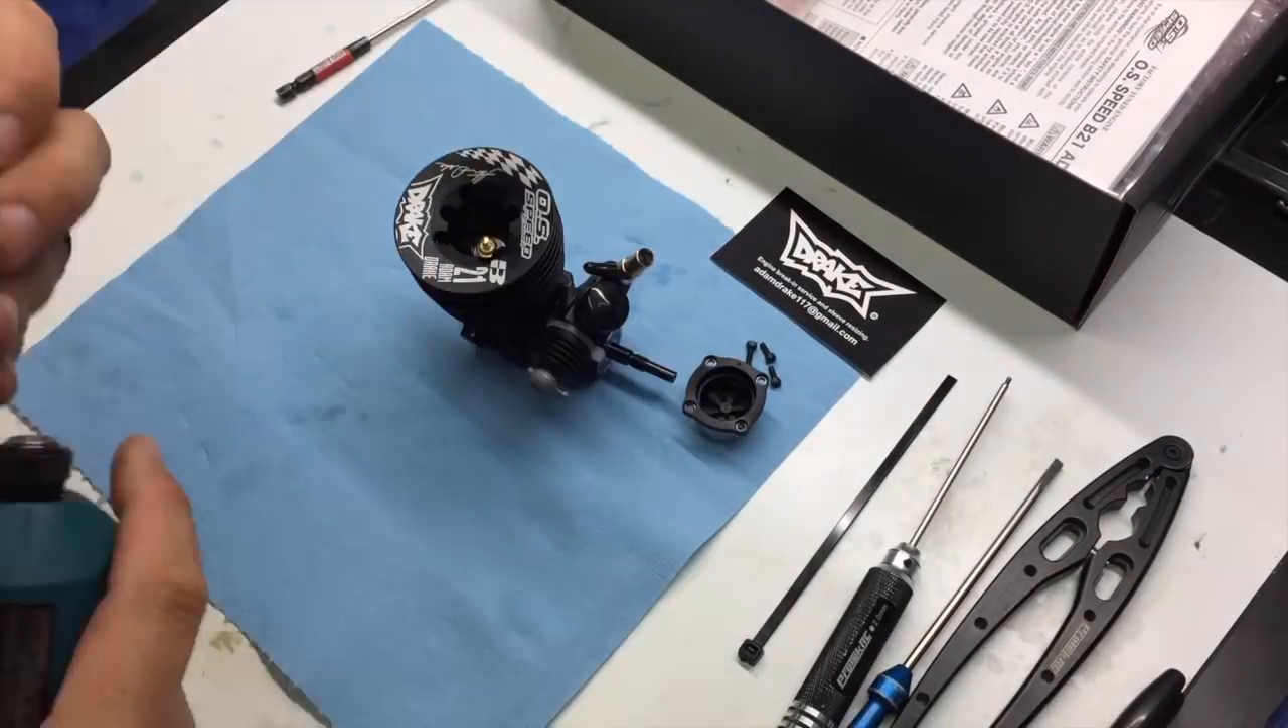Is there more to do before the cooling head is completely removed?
Yes.